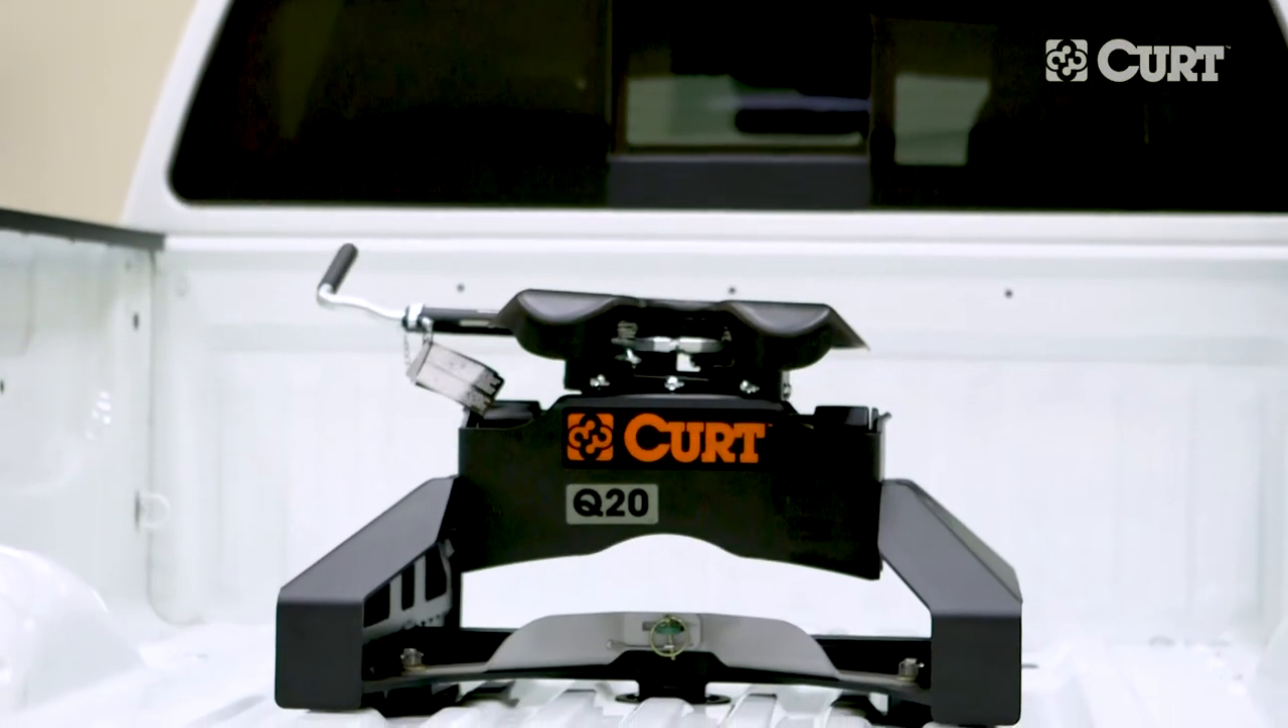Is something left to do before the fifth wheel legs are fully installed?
No.